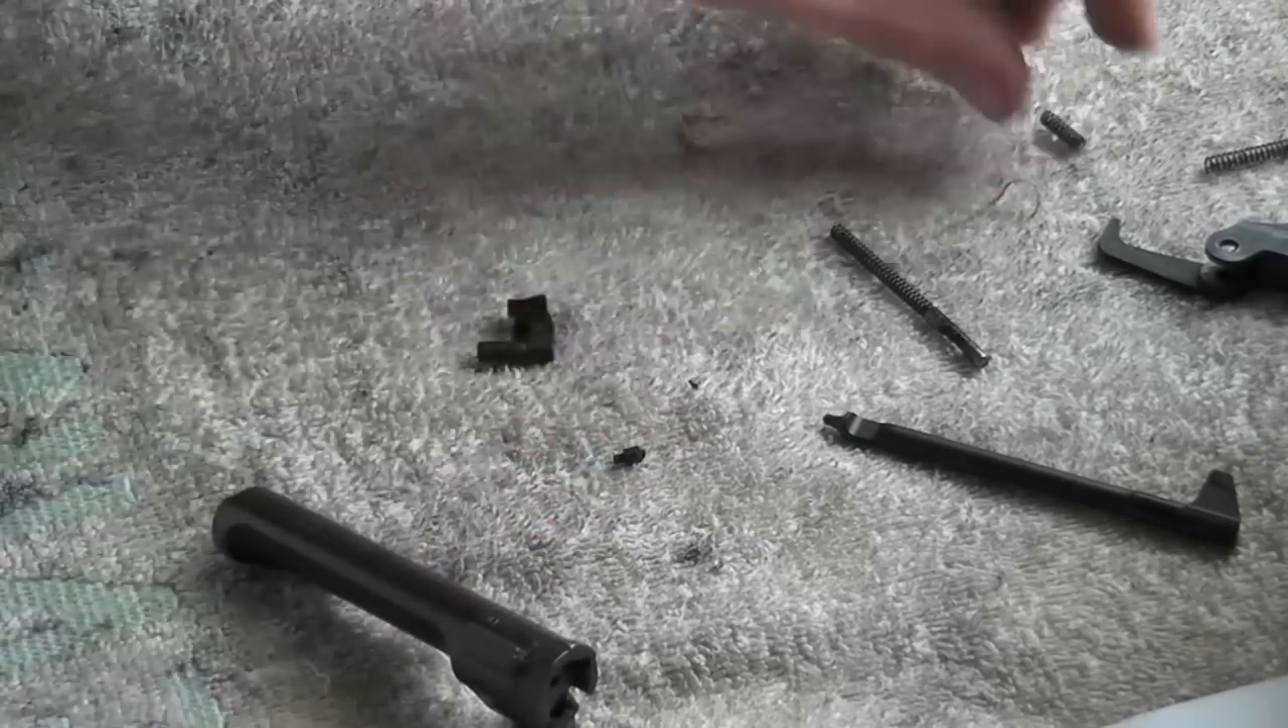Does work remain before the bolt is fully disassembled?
No.